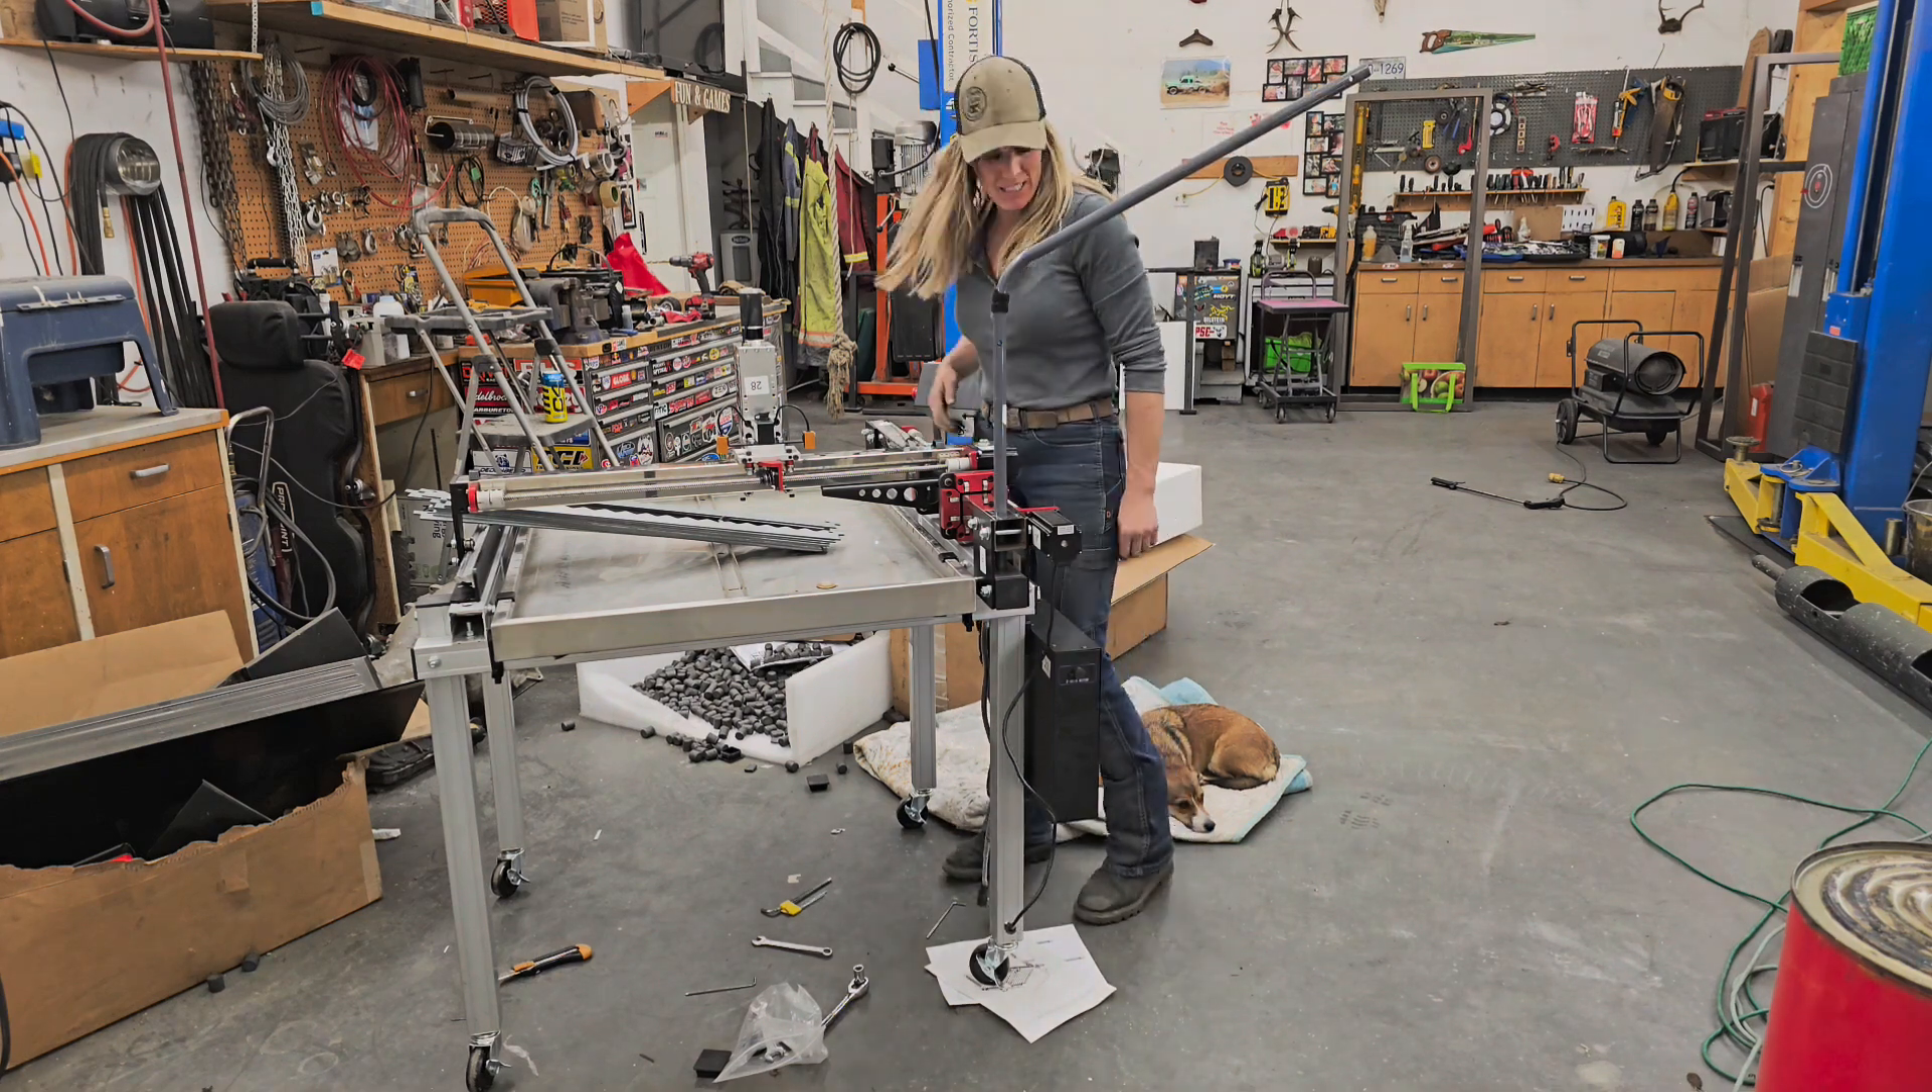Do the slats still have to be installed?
Yes.